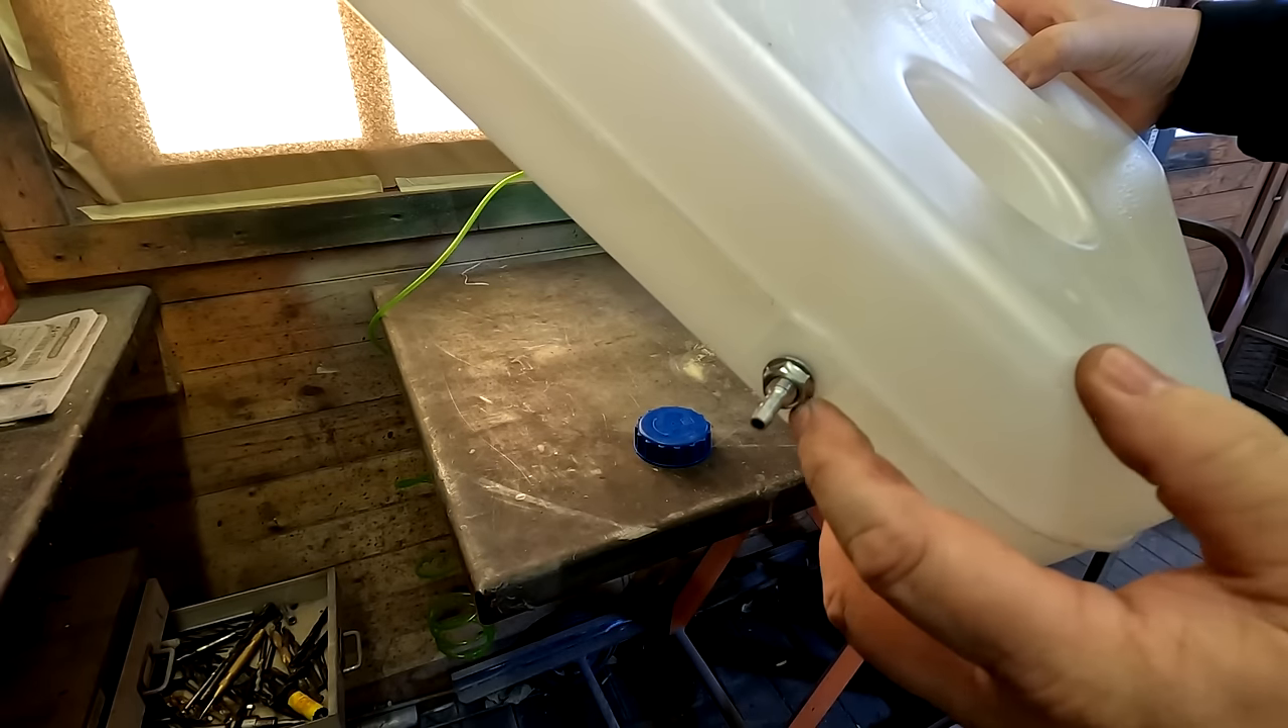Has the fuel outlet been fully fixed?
Yes.